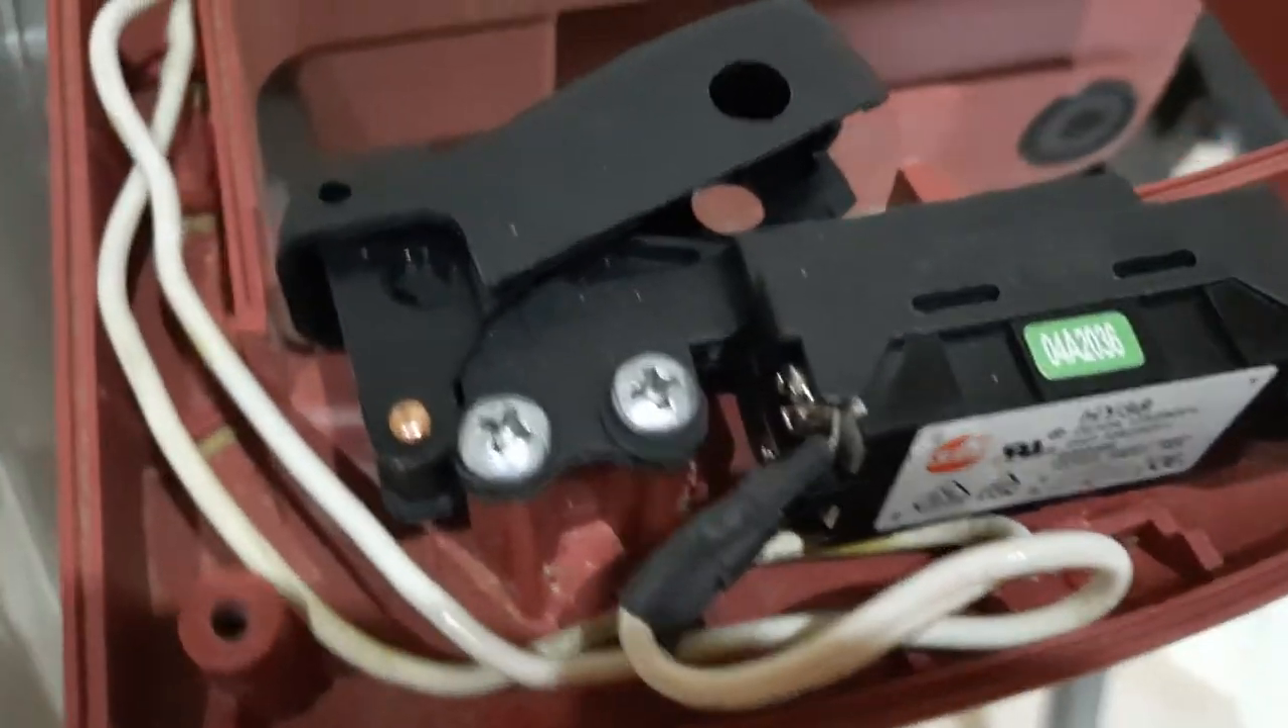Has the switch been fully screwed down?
Yes.